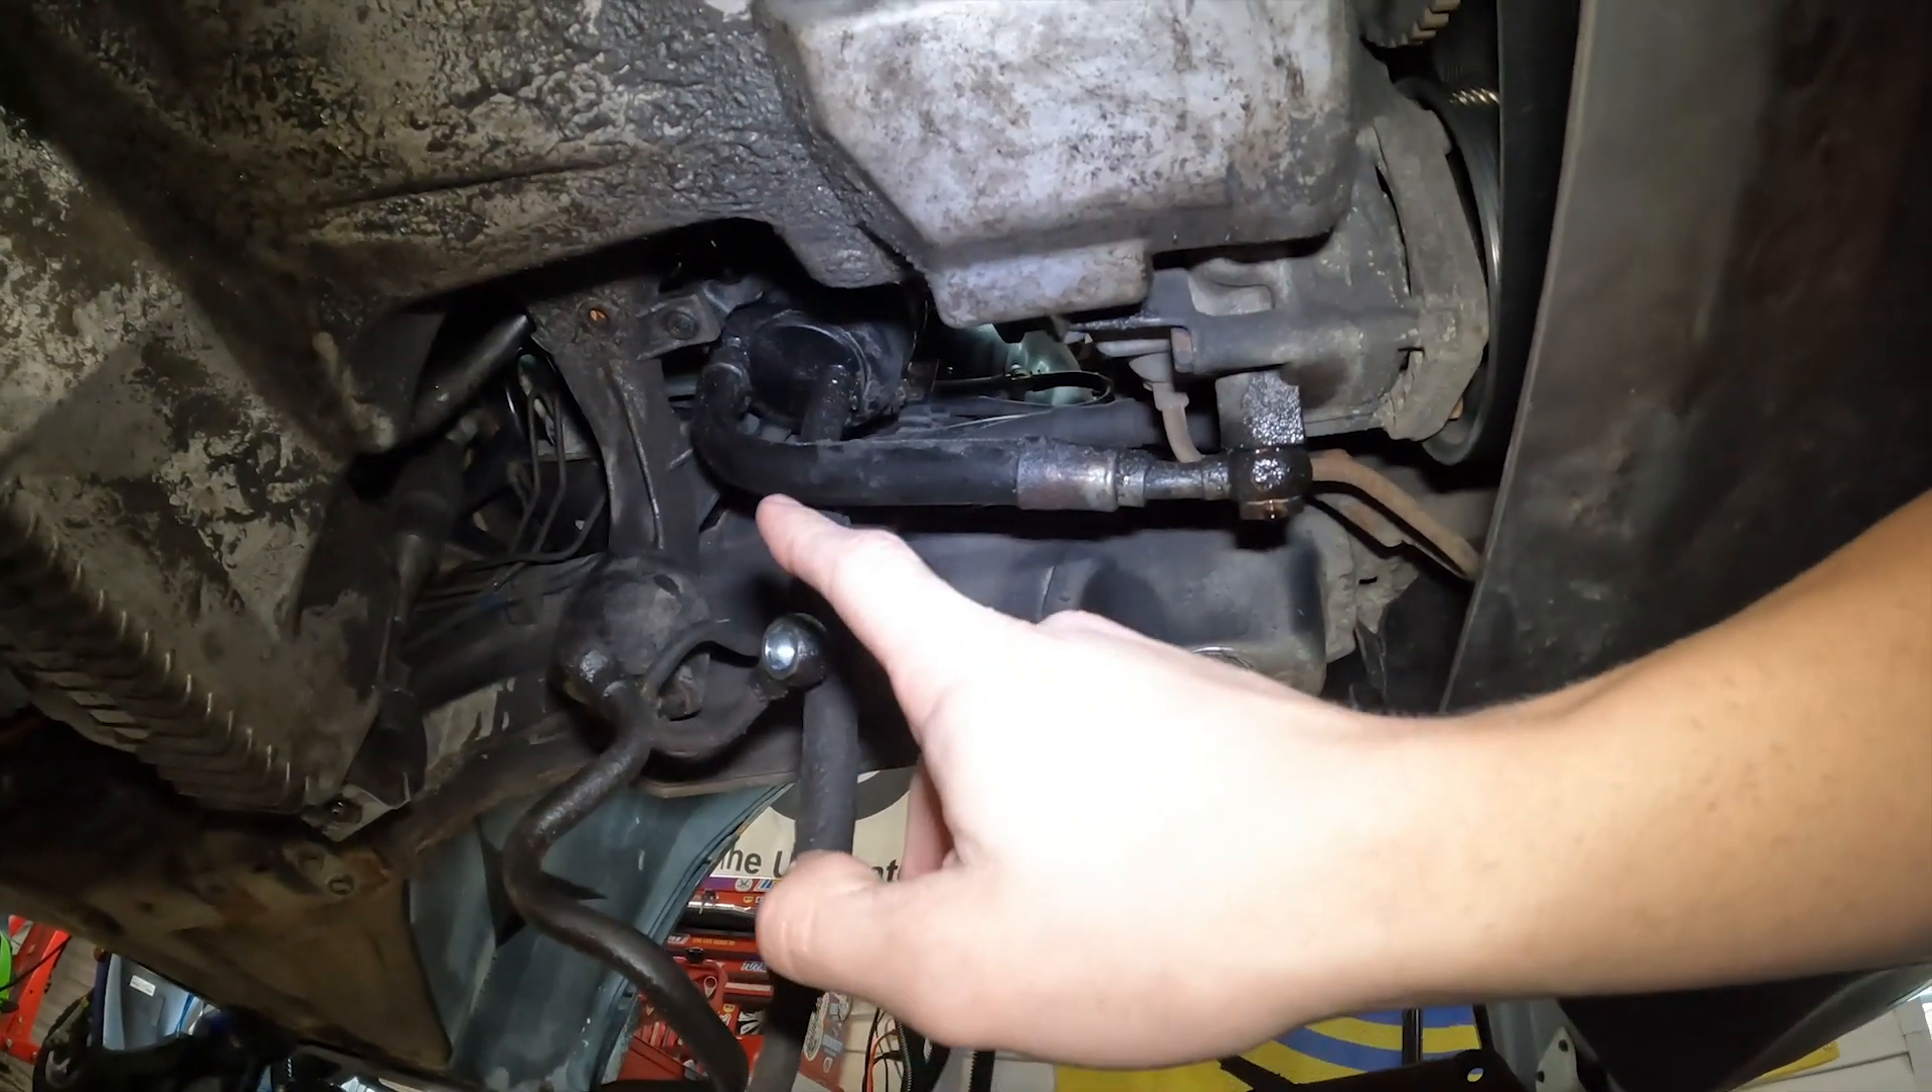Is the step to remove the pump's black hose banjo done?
No.